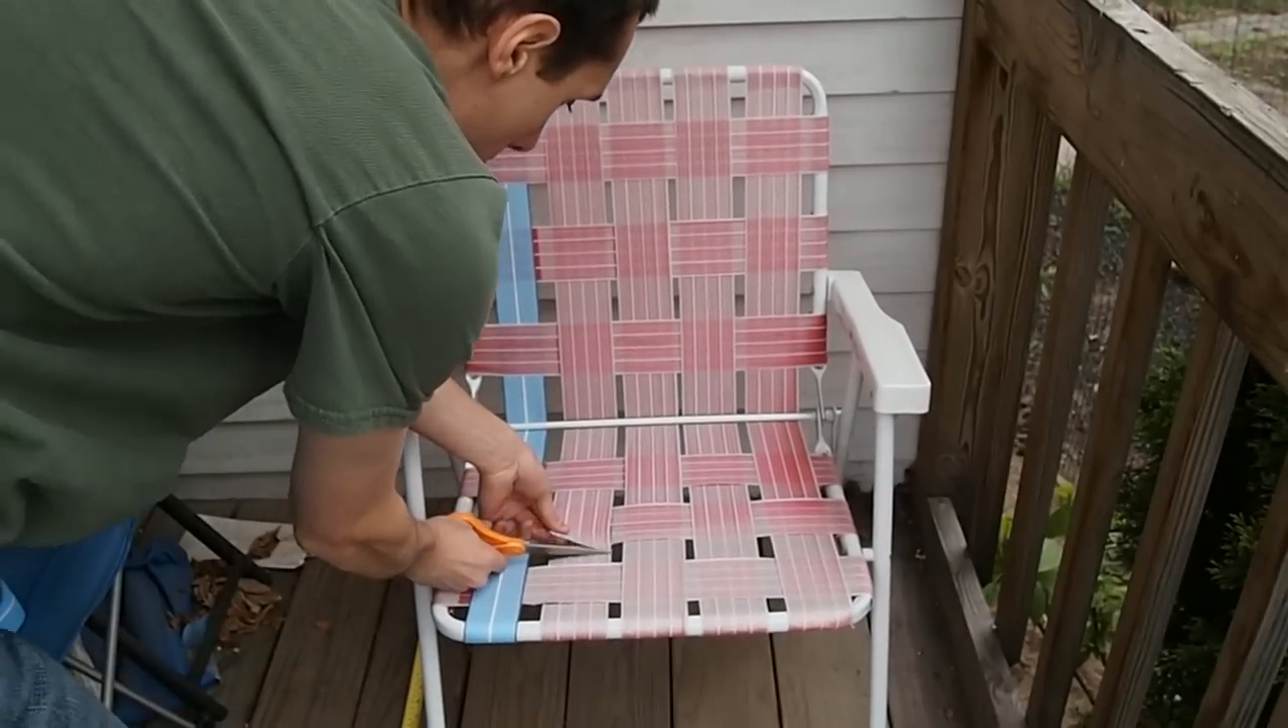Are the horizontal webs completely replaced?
No.